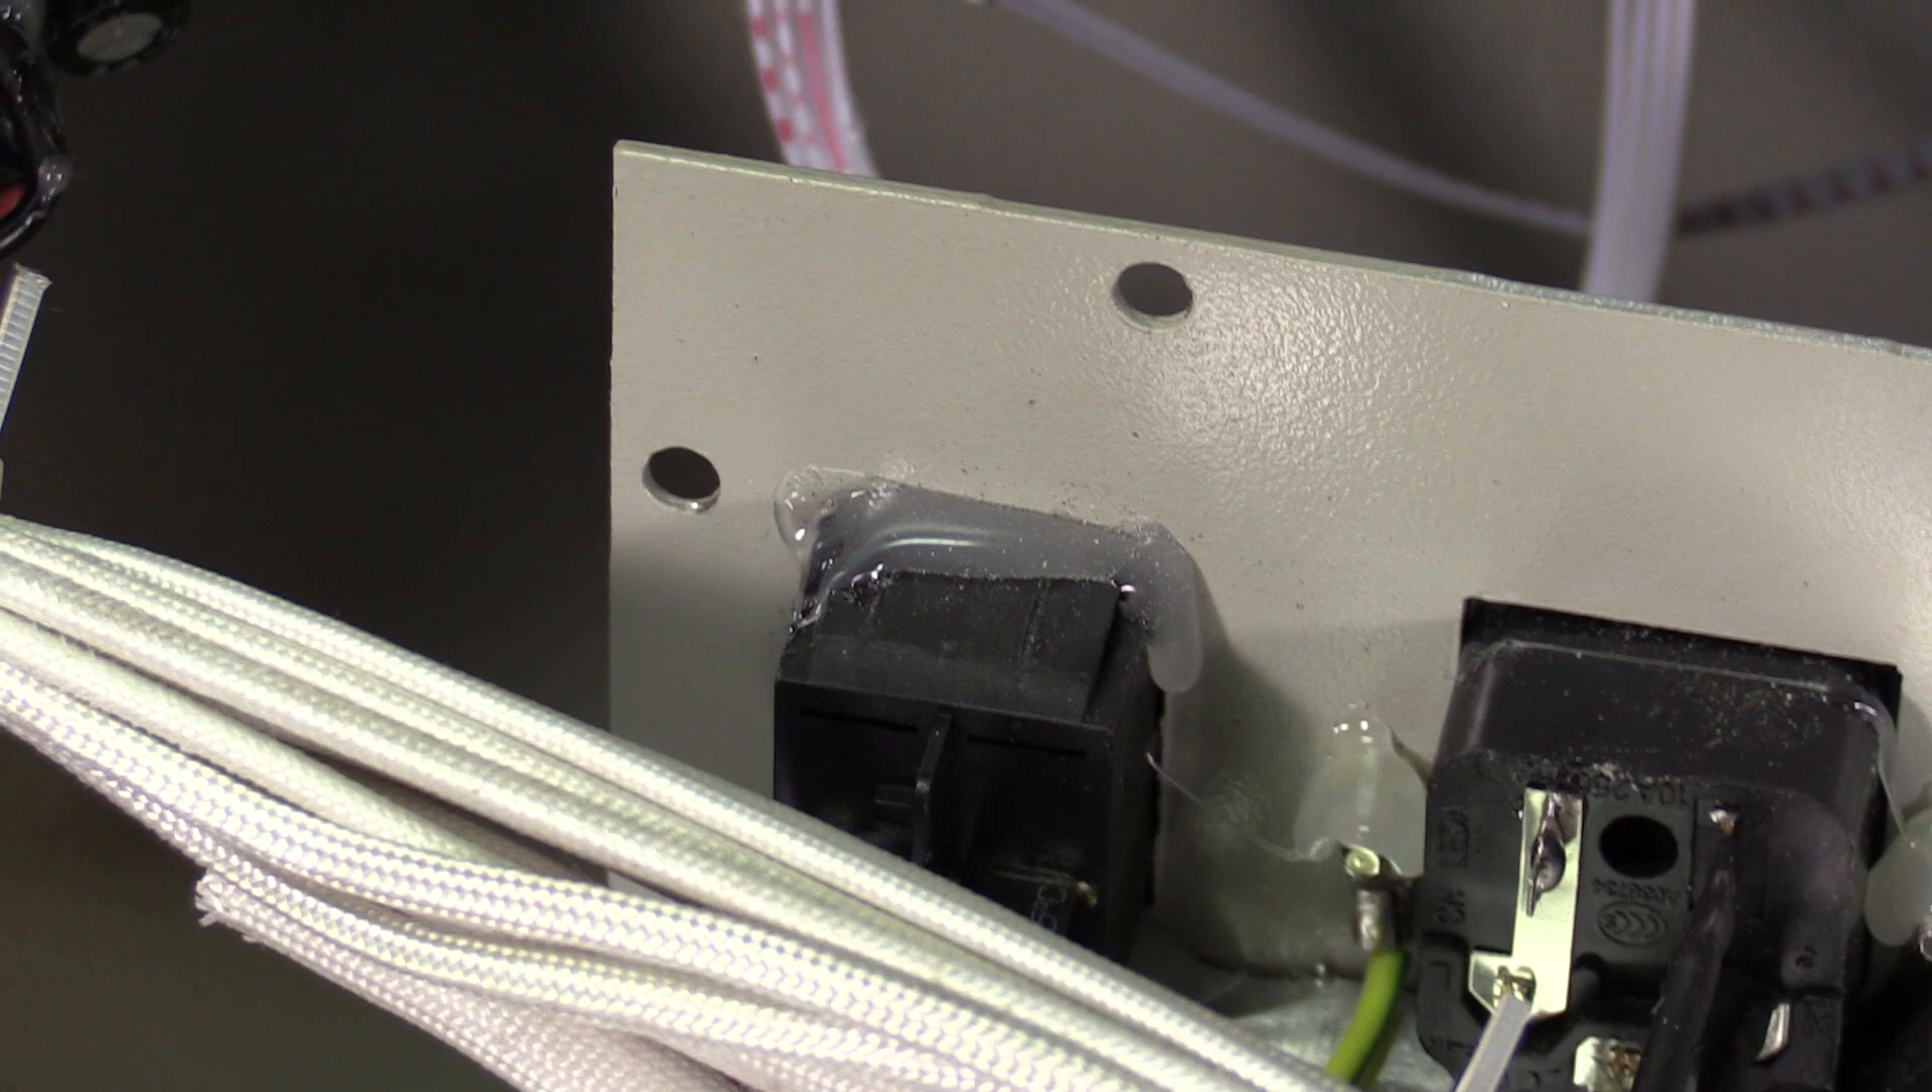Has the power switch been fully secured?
Yes.